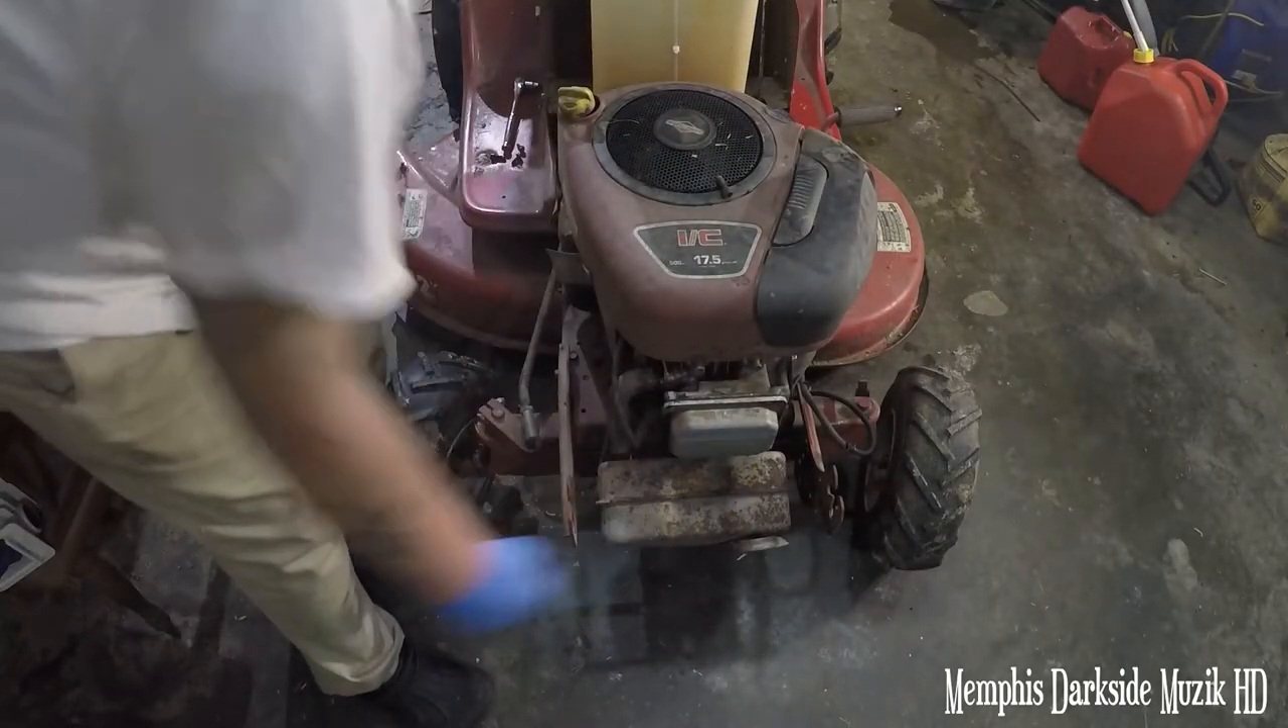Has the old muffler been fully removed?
No.